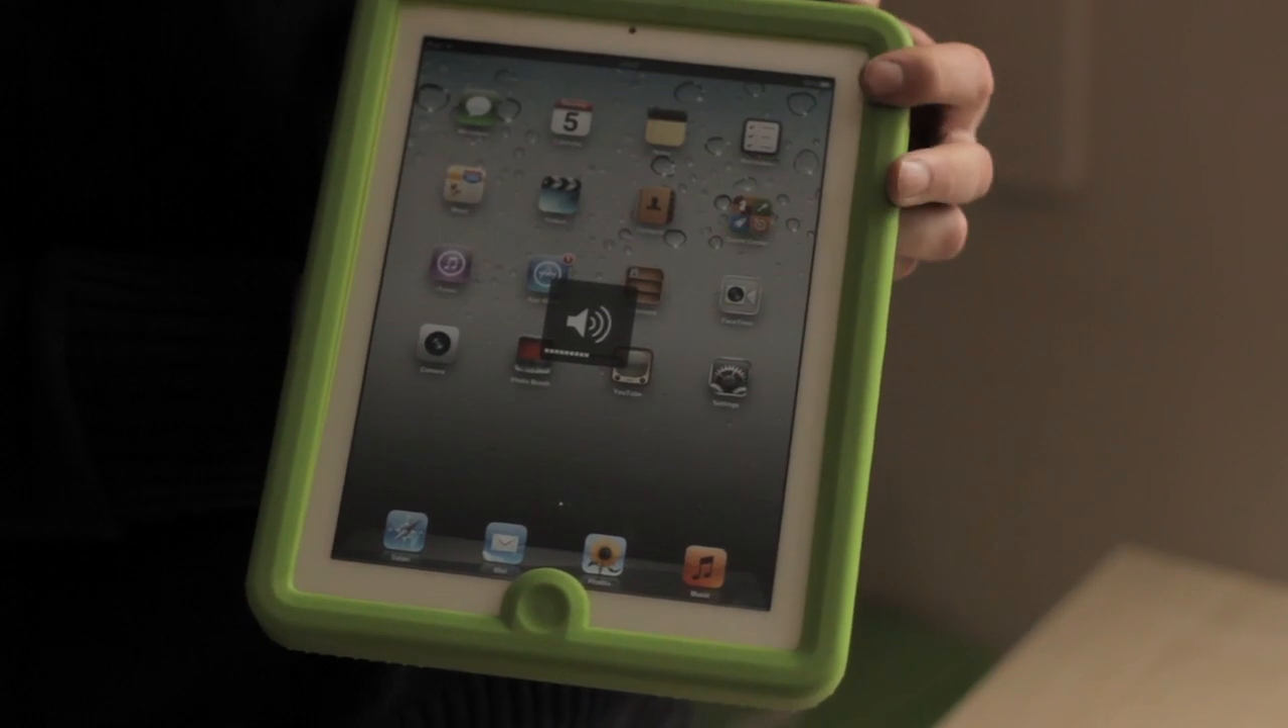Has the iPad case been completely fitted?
Yes.